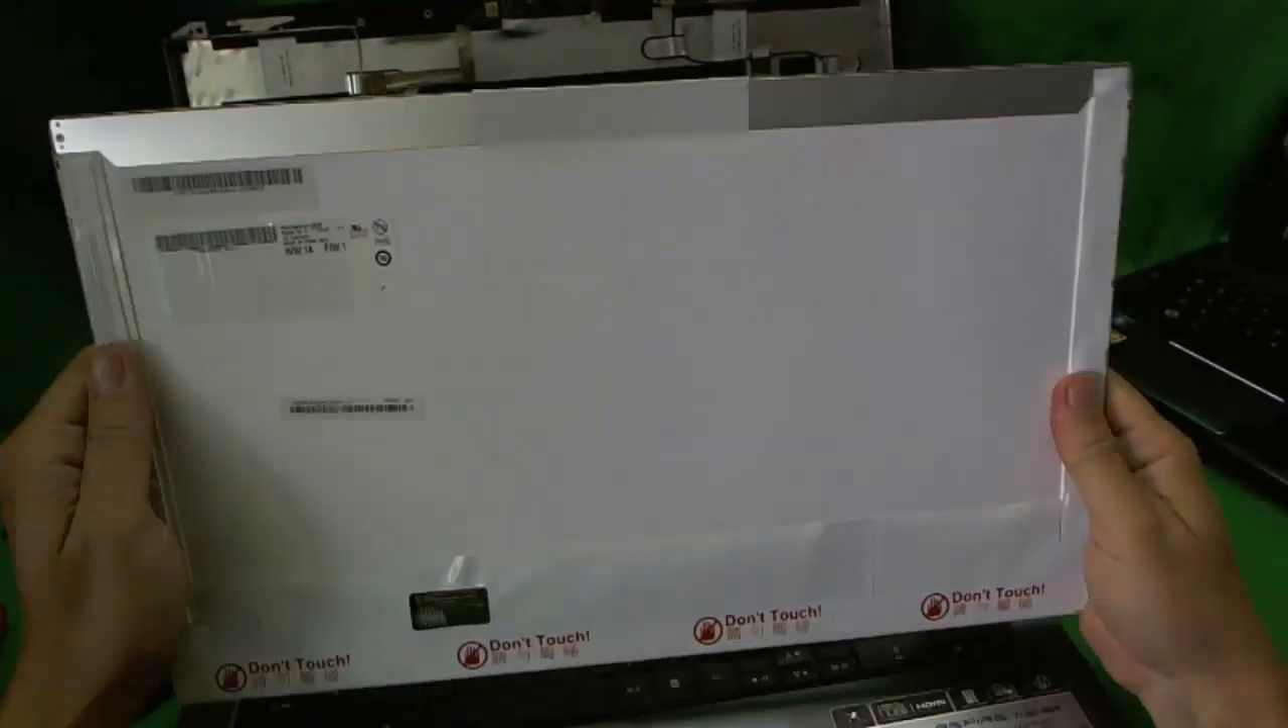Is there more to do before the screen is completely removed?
No.